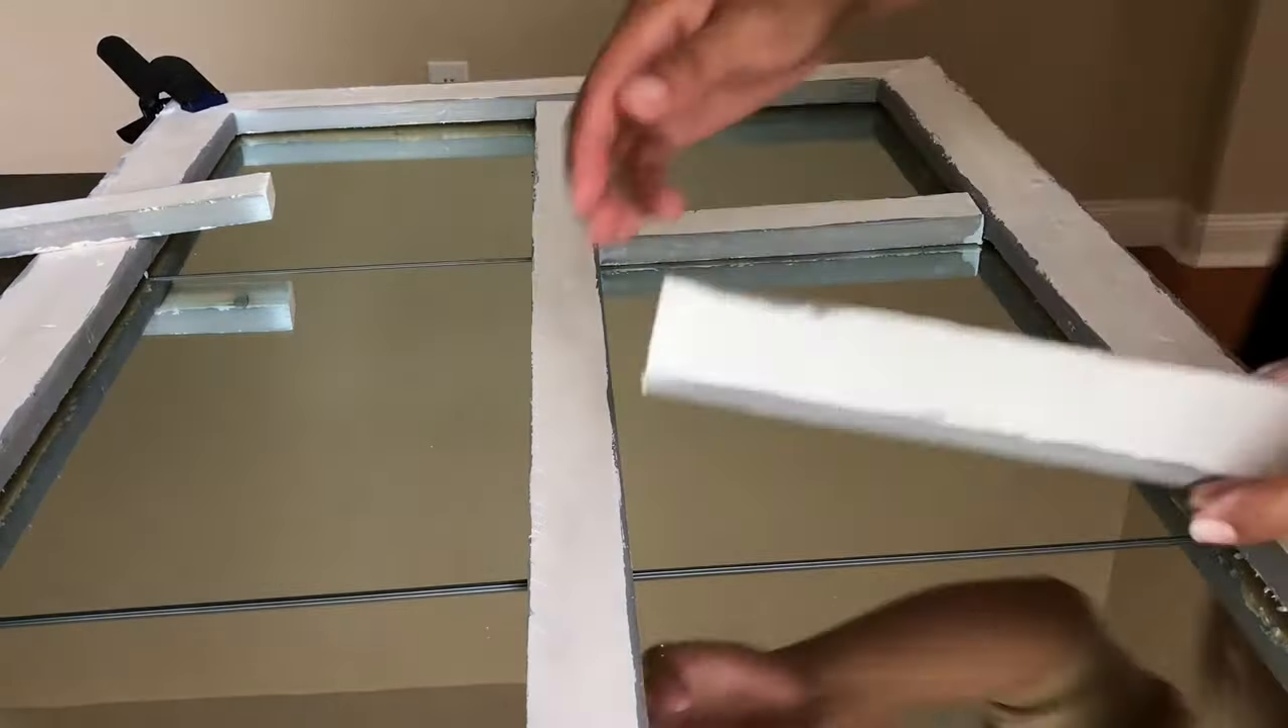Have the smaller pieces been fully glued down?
No.